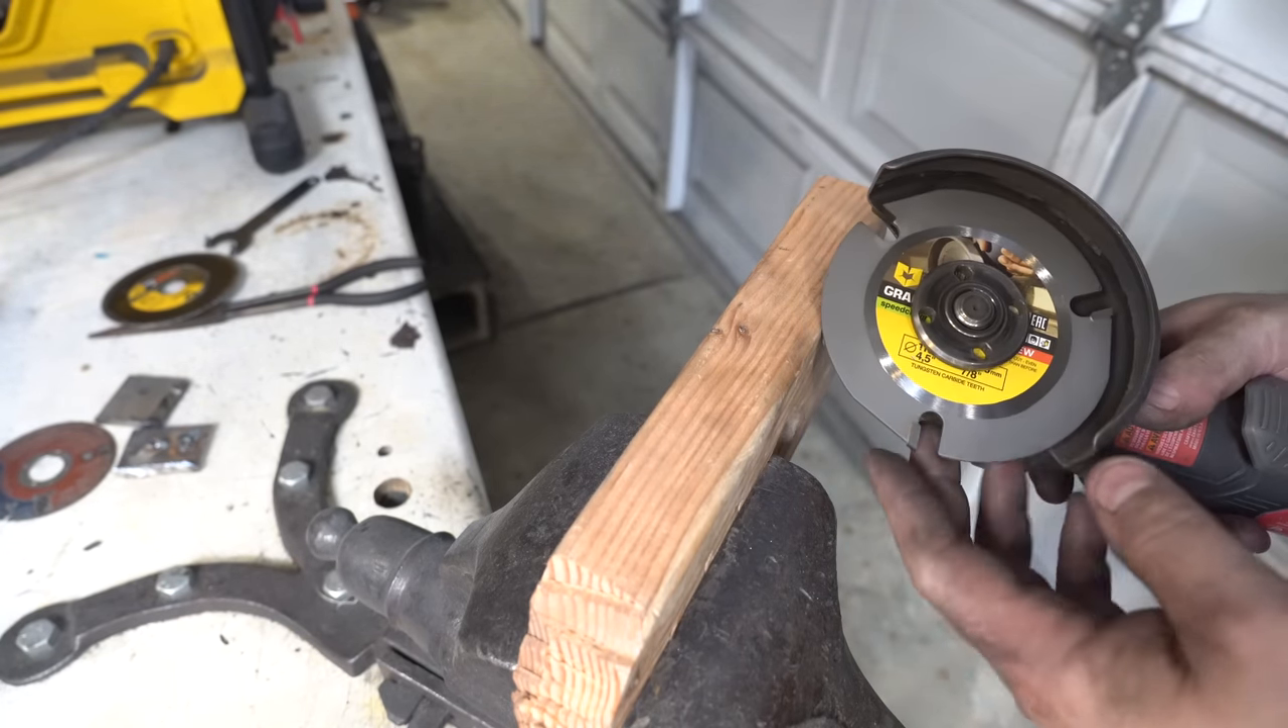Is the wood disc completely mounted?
Yes.